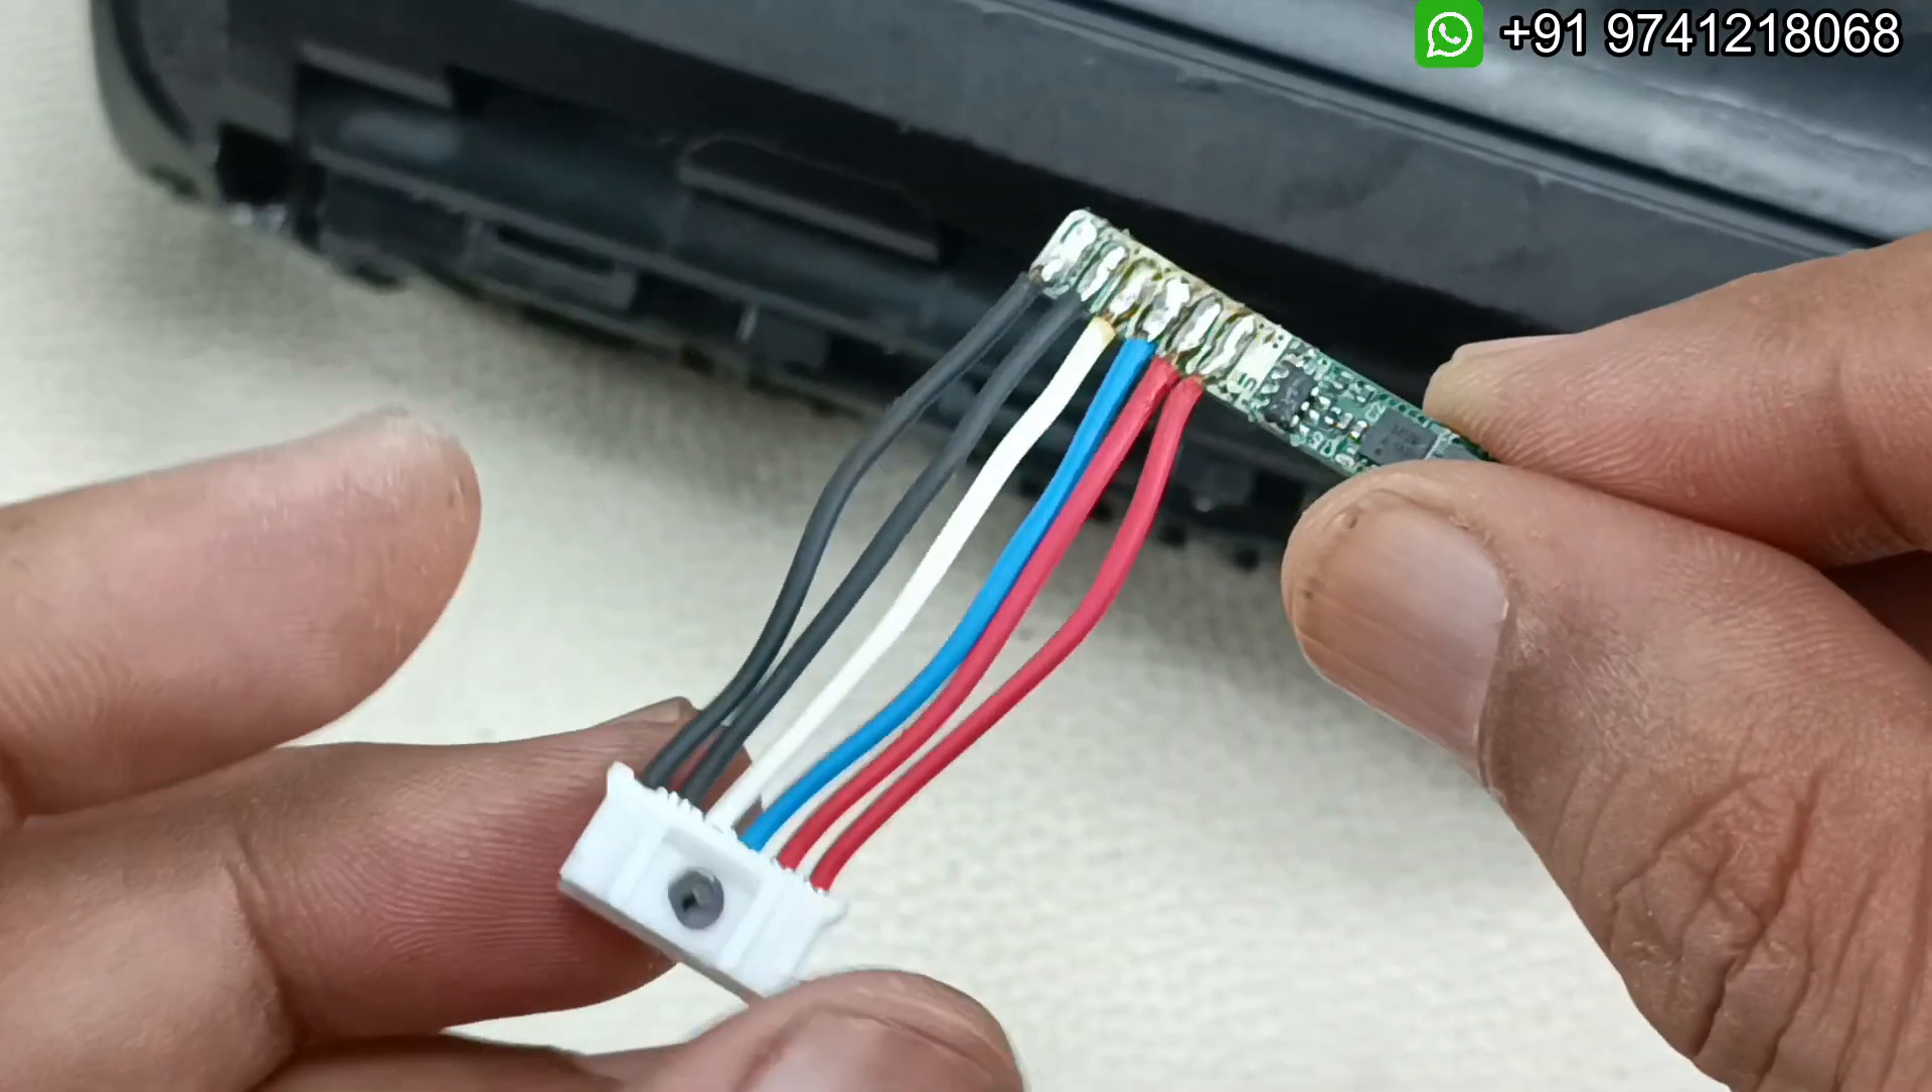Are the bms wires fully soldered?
Yes.